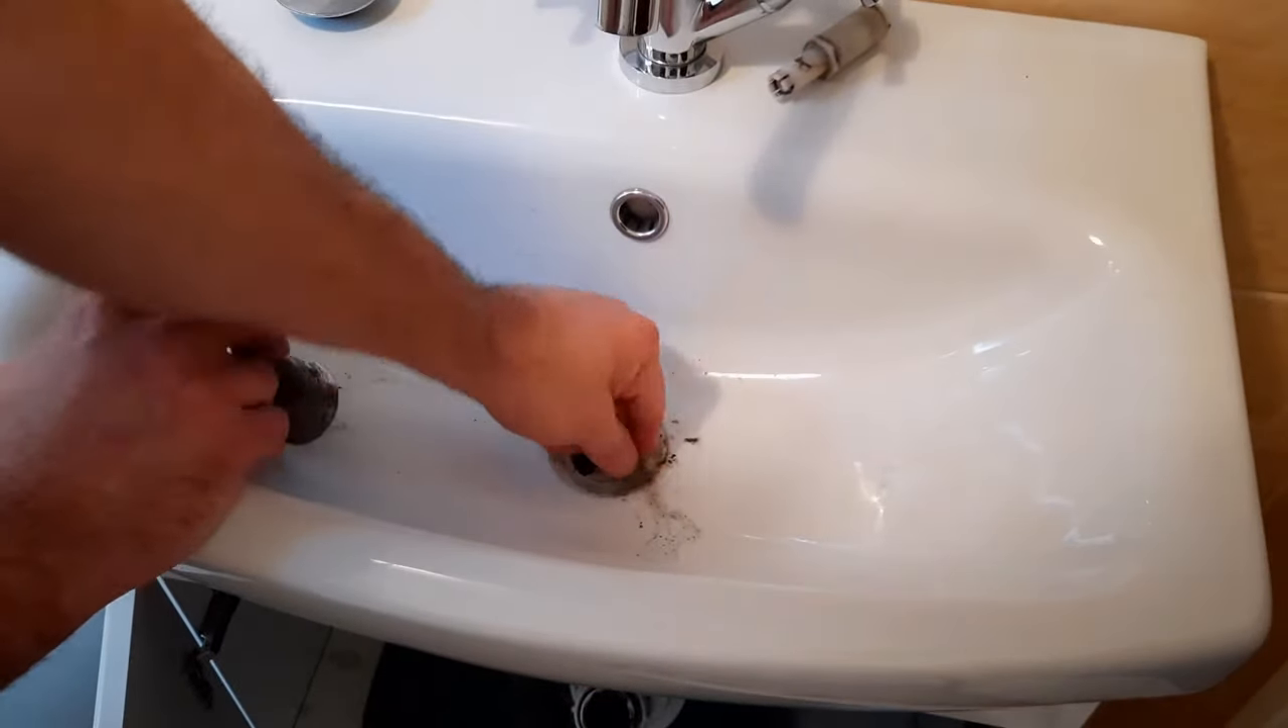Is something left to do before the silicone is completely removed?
Yes.